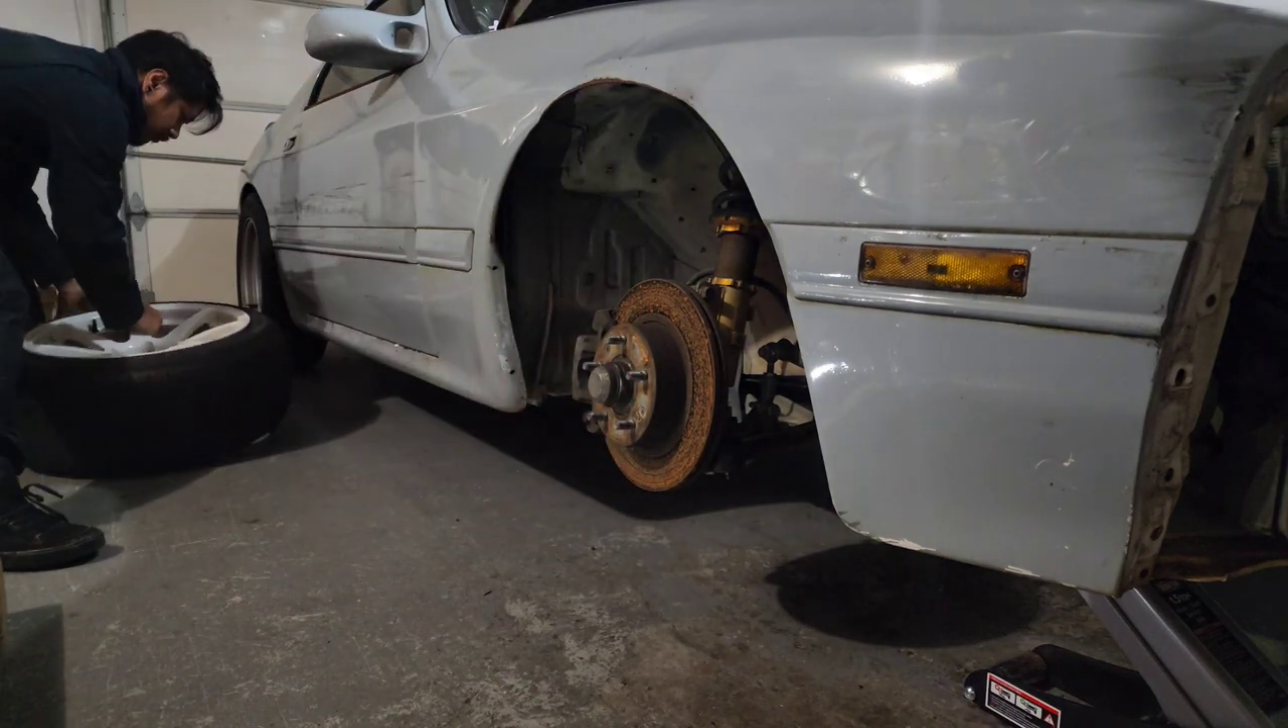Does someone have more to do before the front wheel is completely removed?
No.